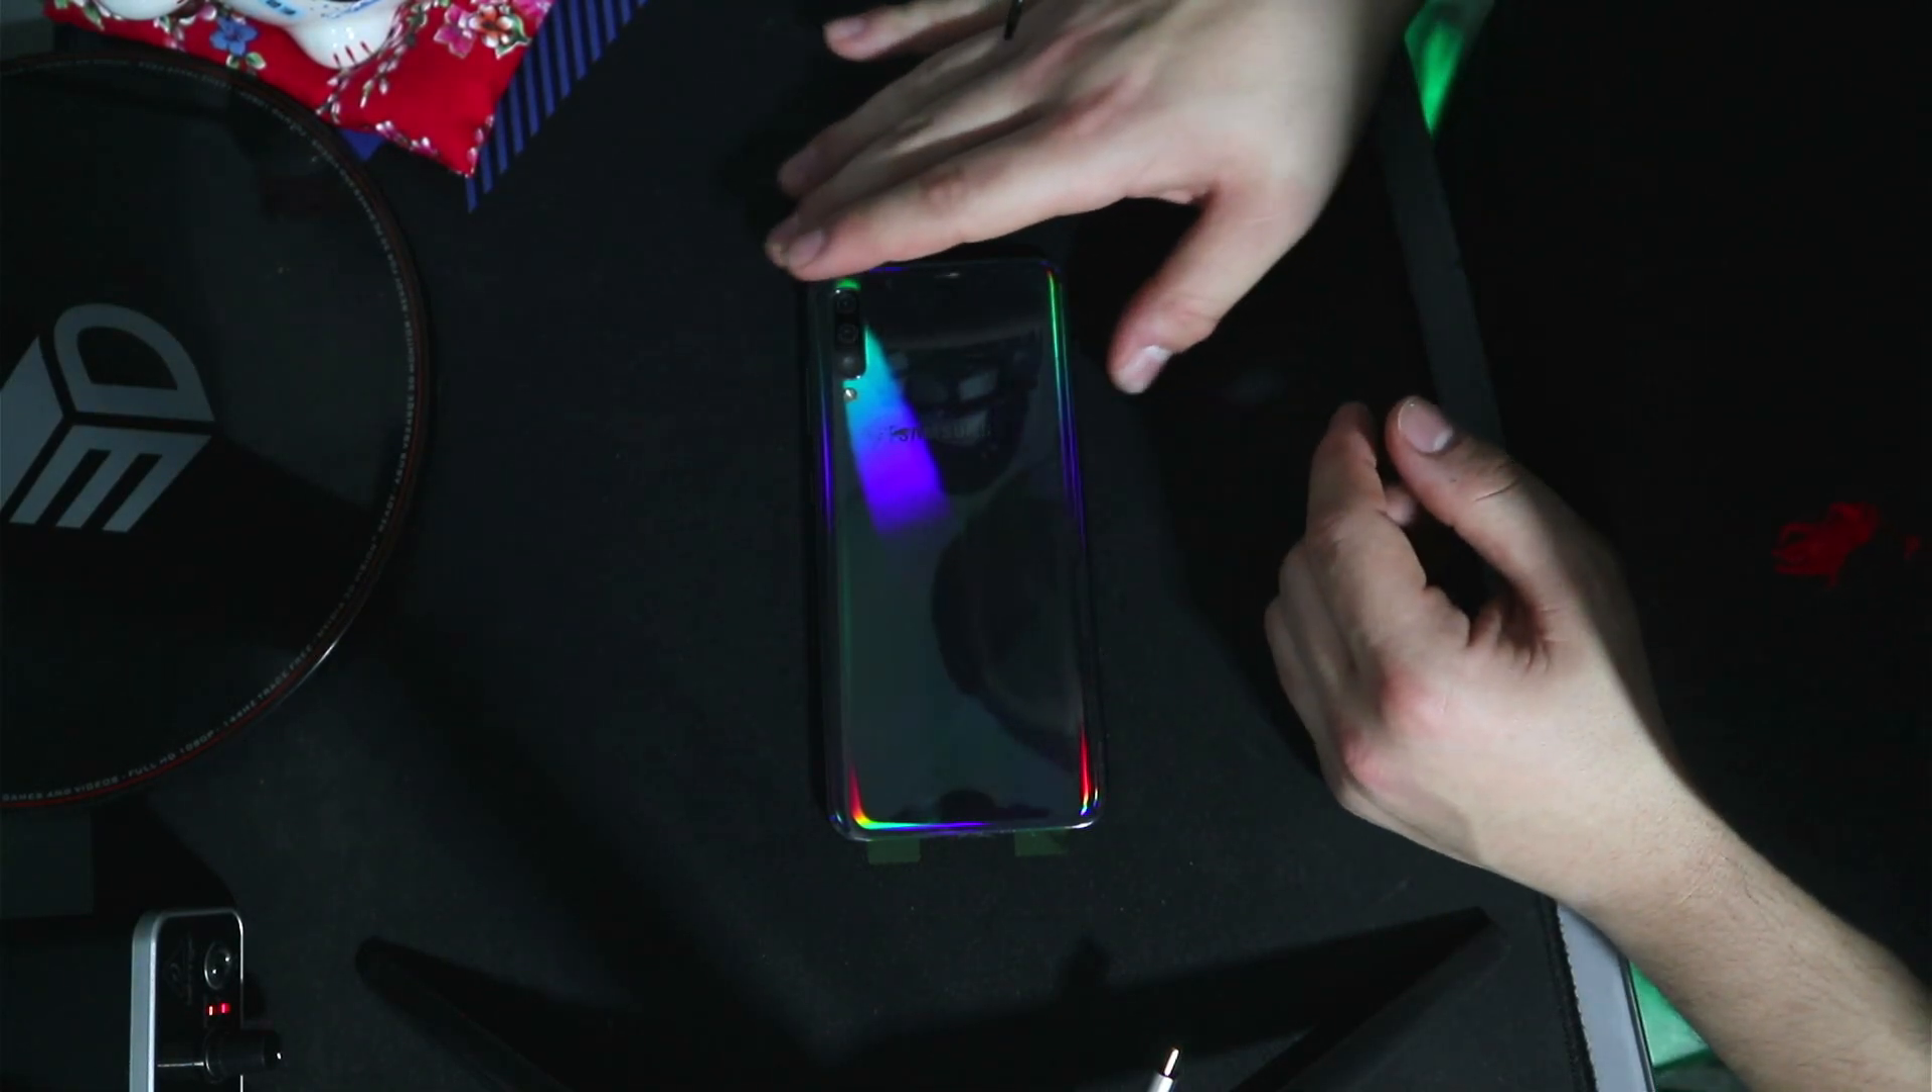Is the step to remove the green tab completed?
No.